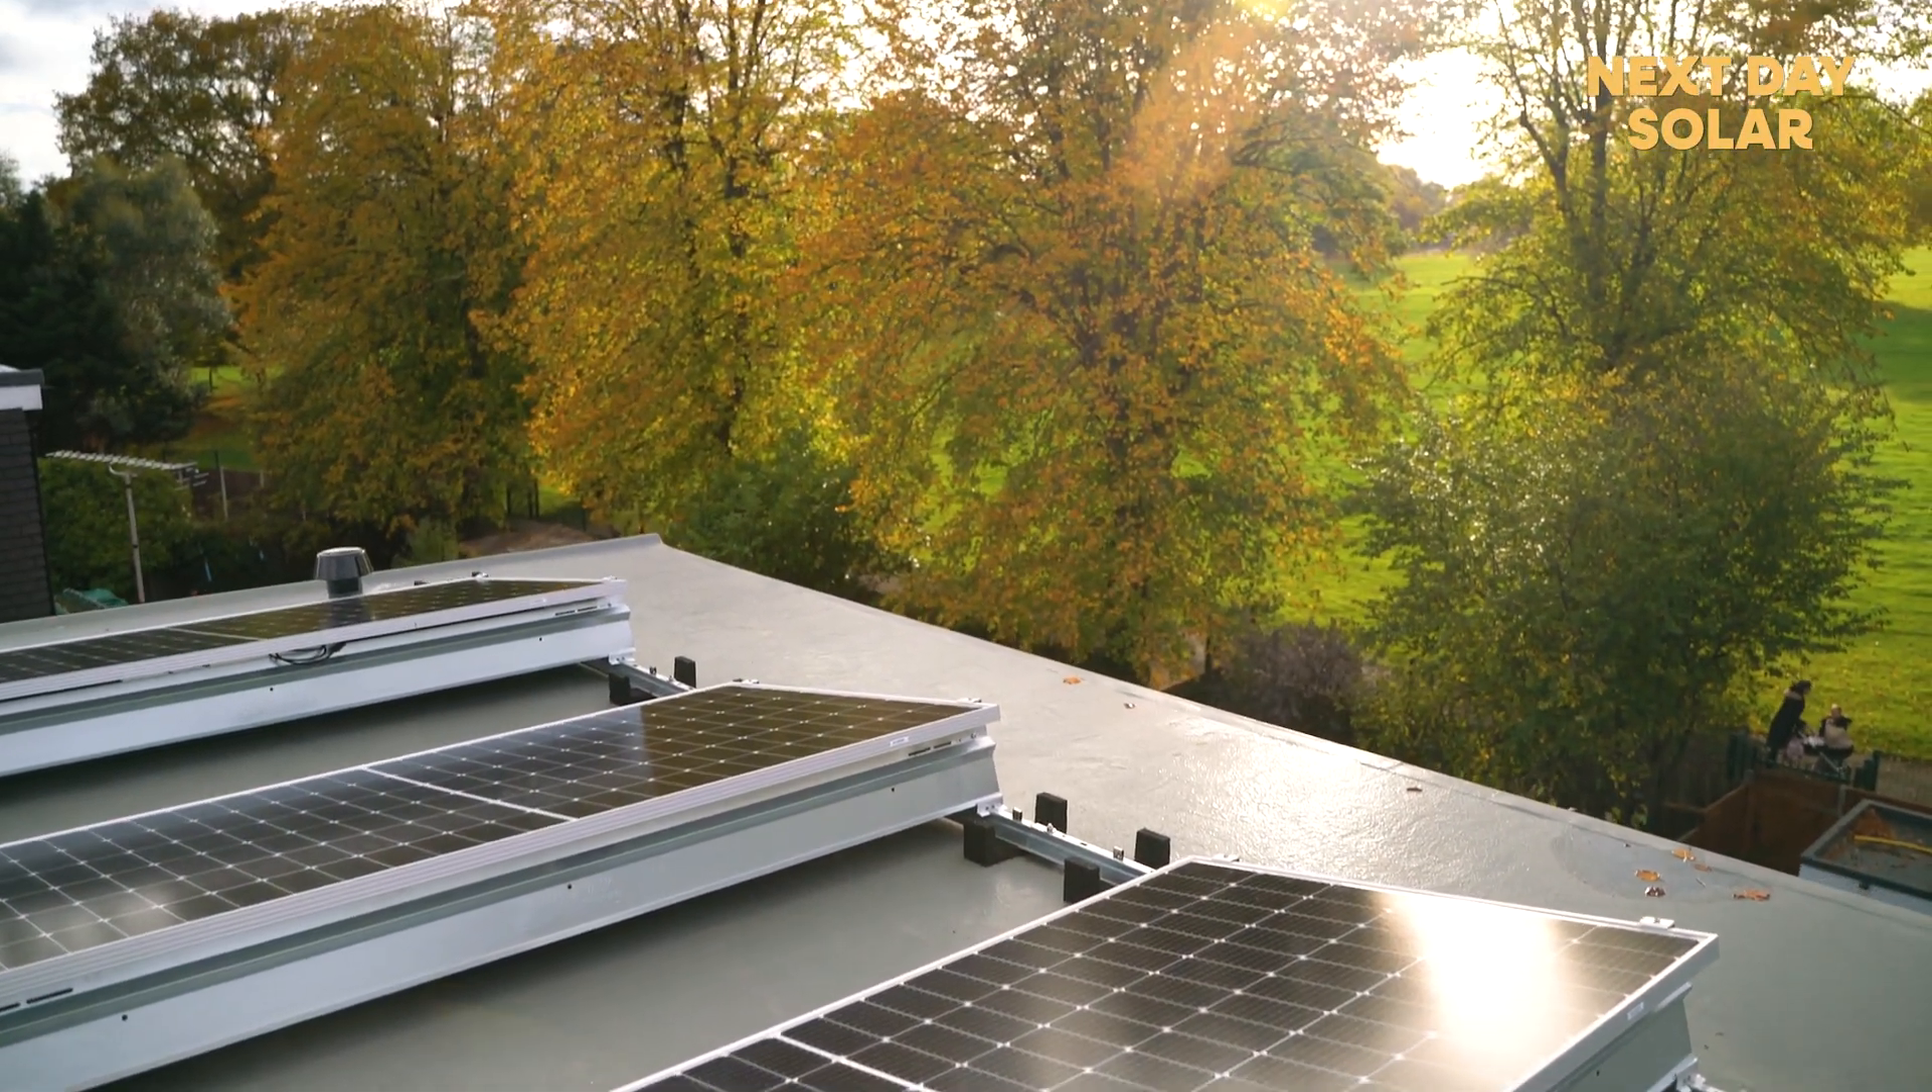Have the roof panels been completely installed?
Yes.